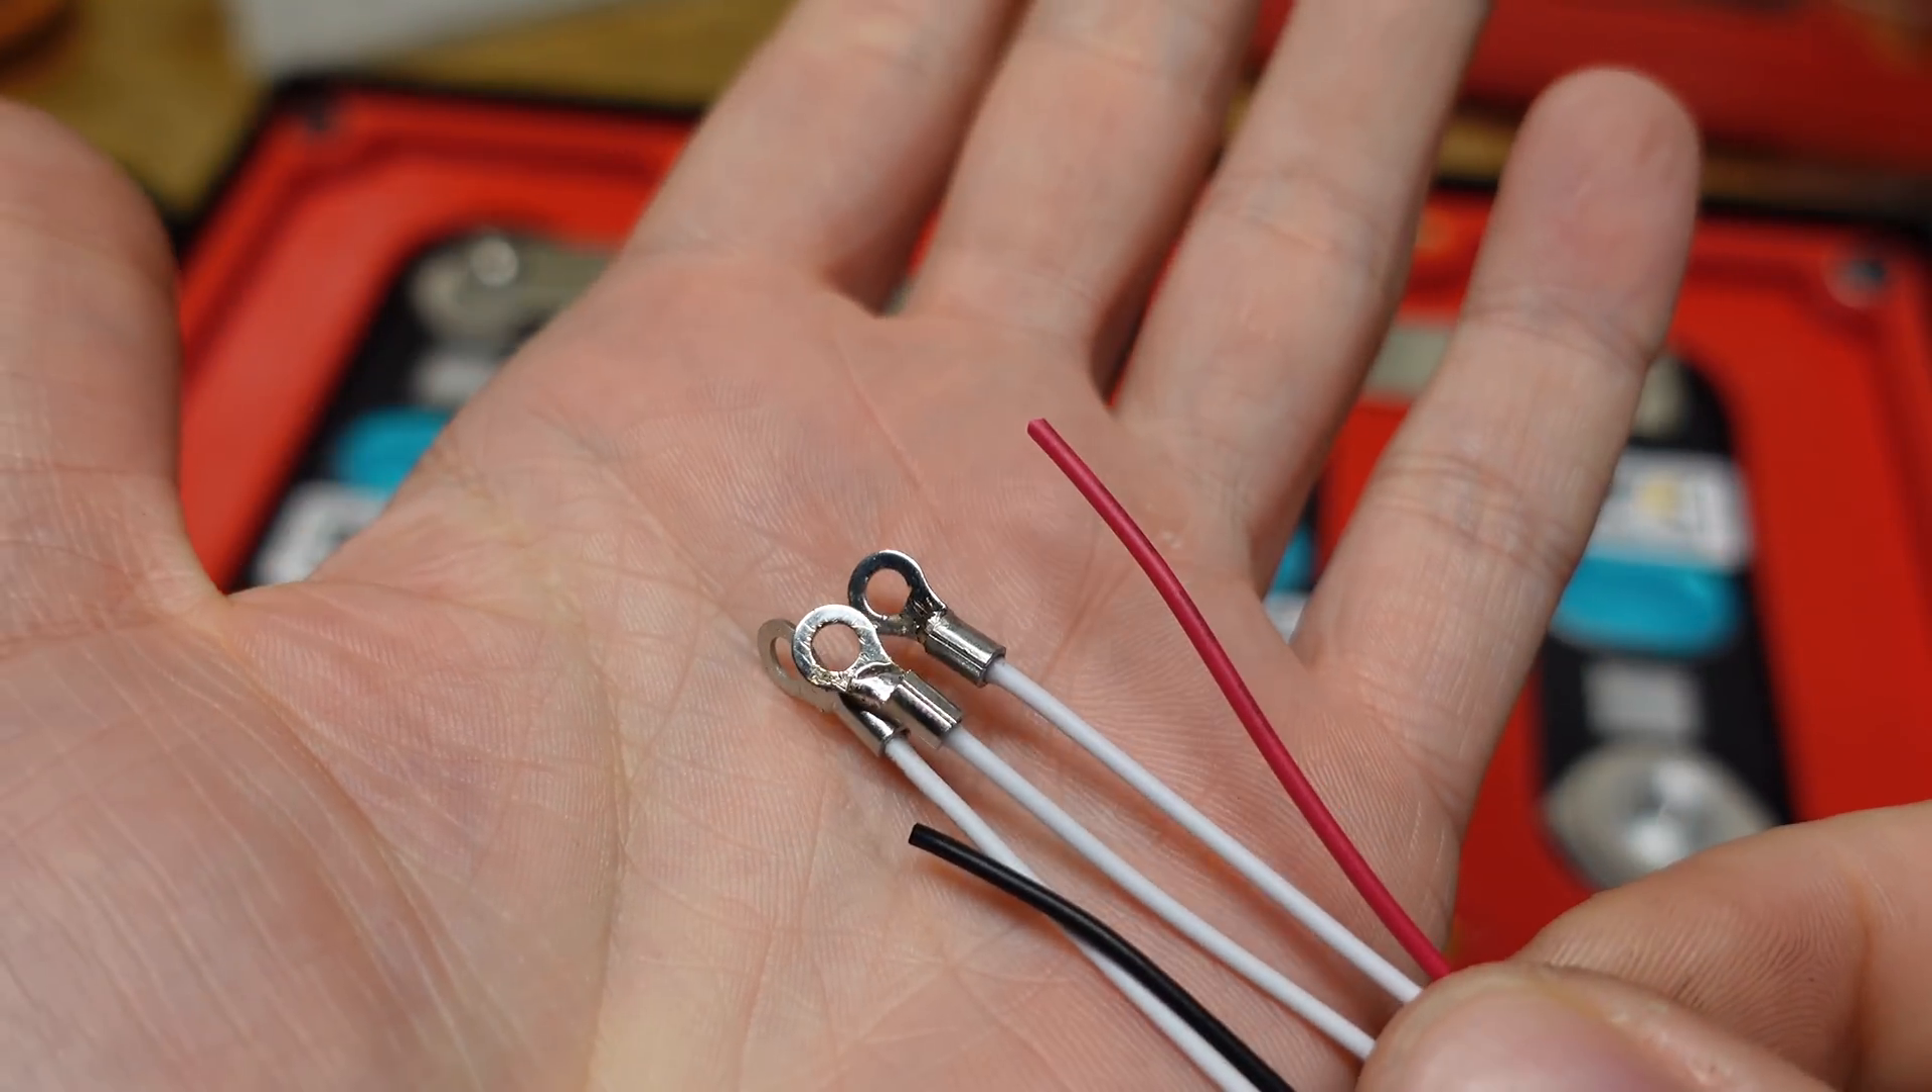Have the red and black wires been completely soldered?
No.